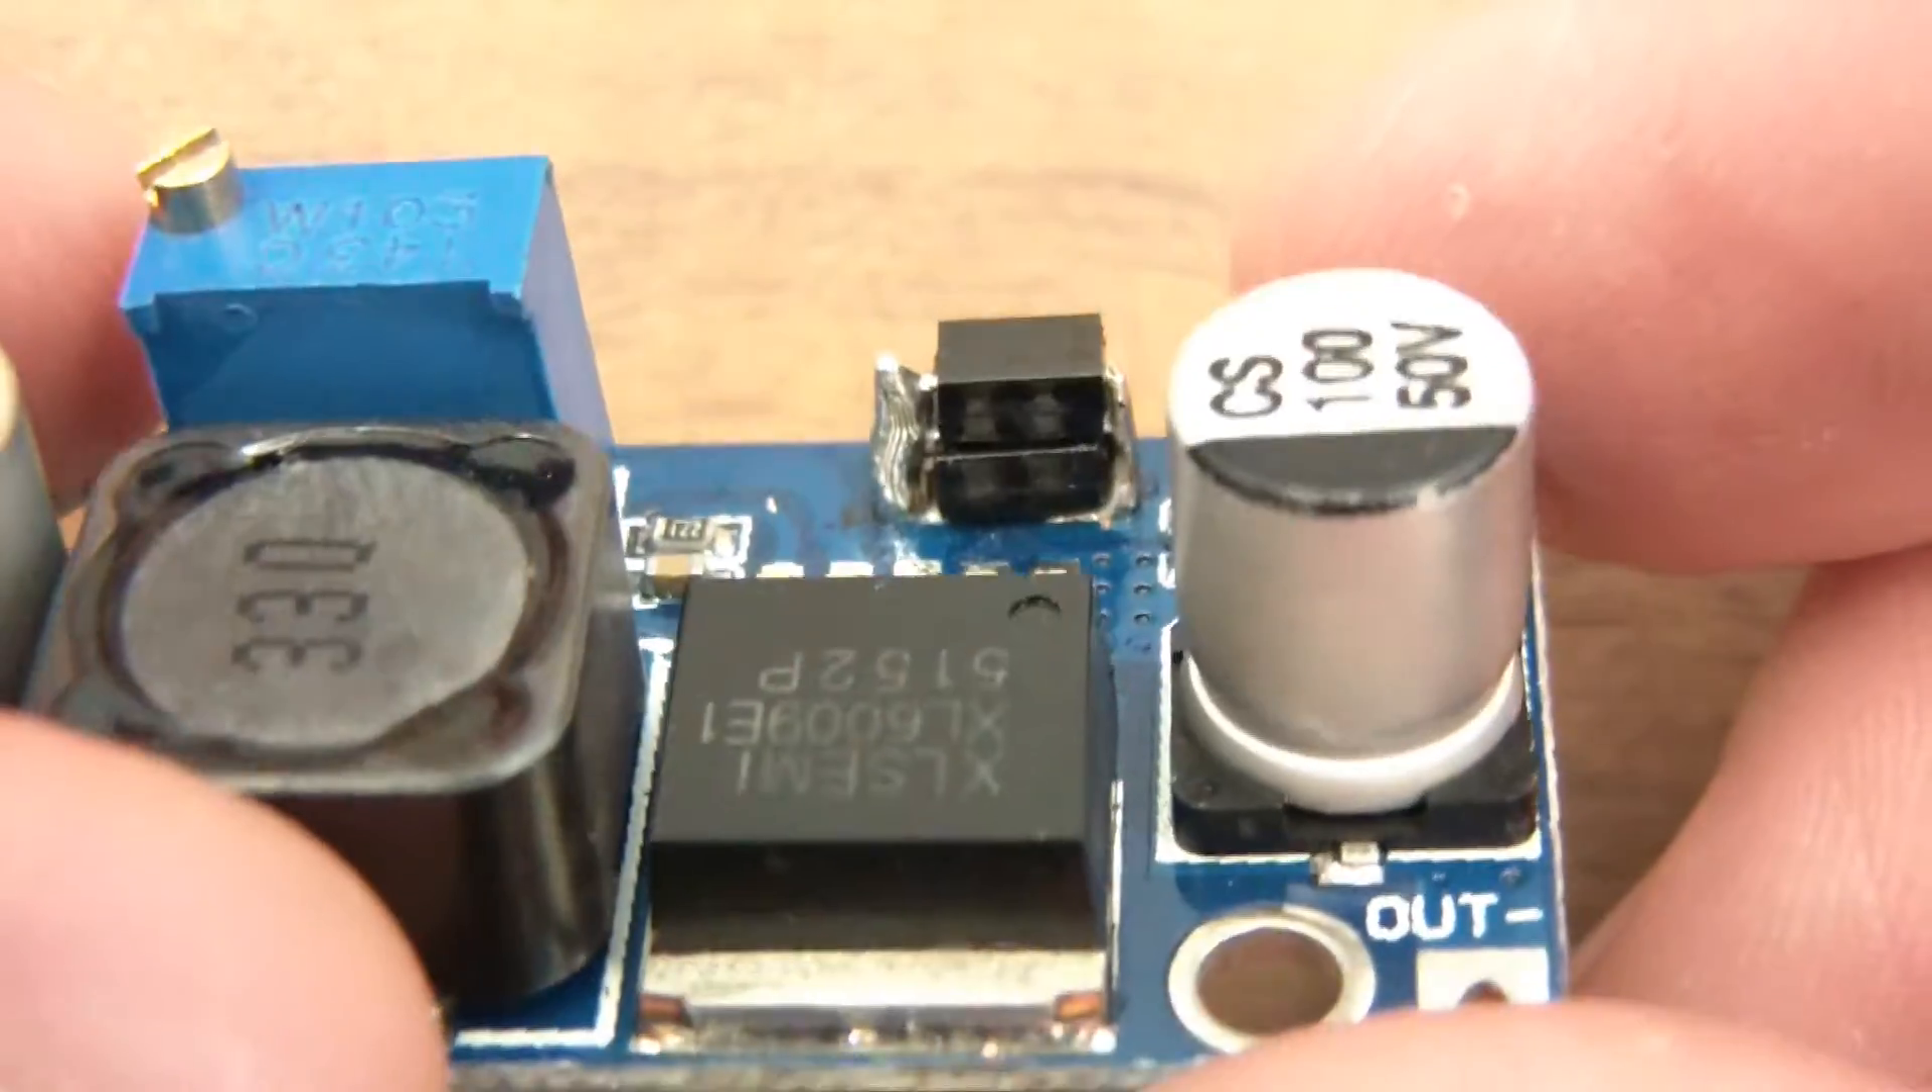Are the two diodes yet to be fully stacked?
No.